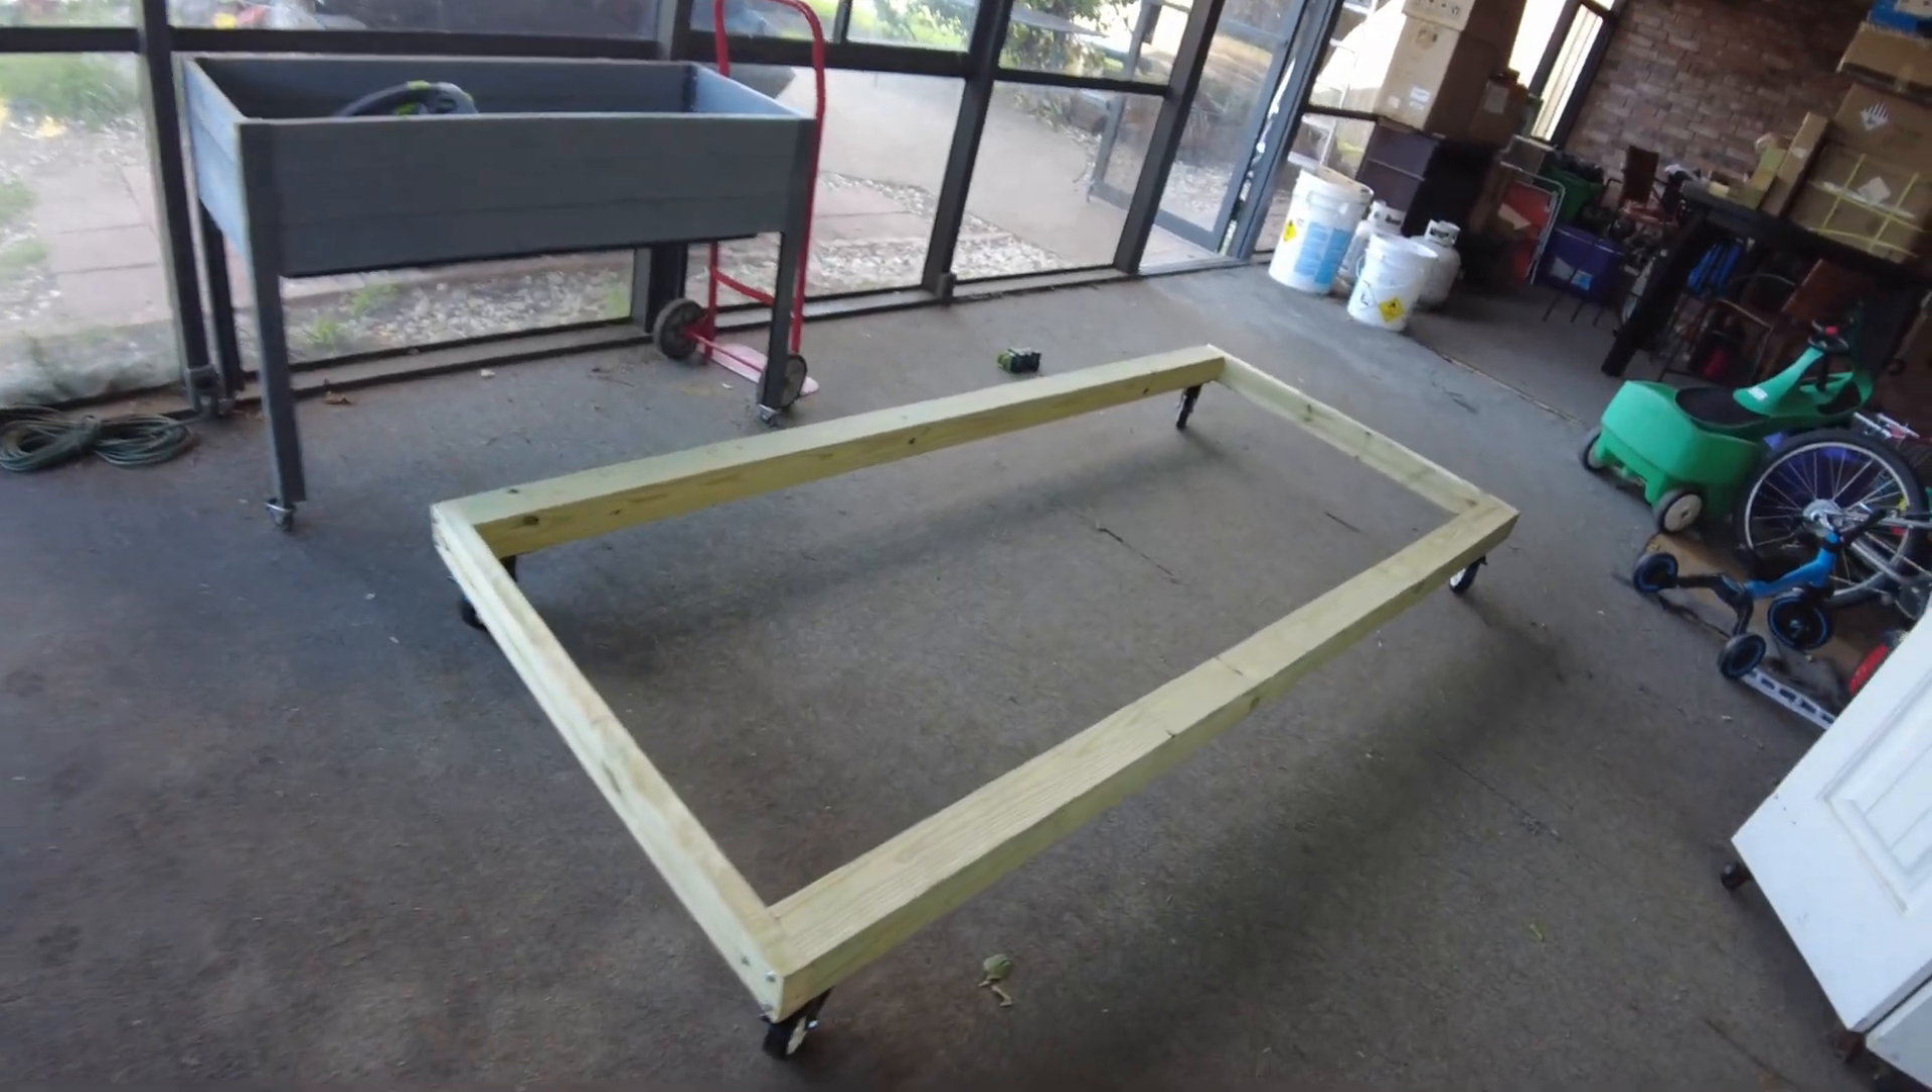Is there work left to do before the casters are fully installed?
No.